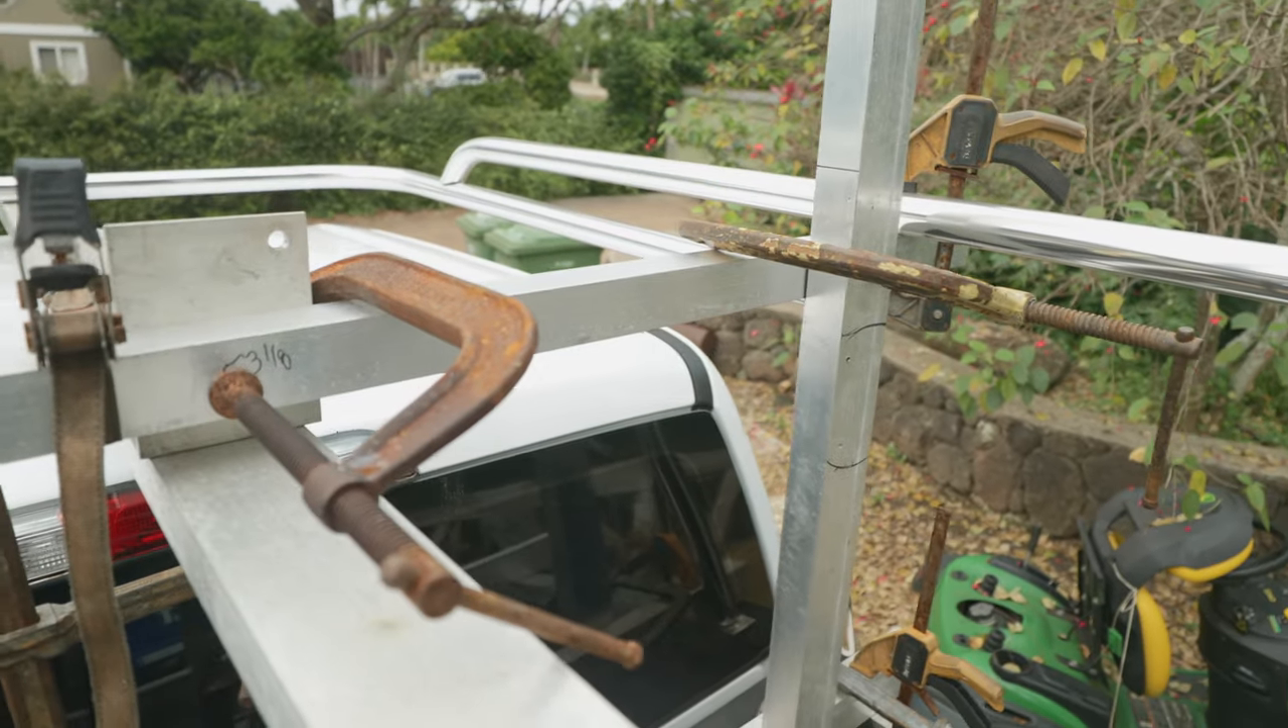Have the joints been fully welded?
No.